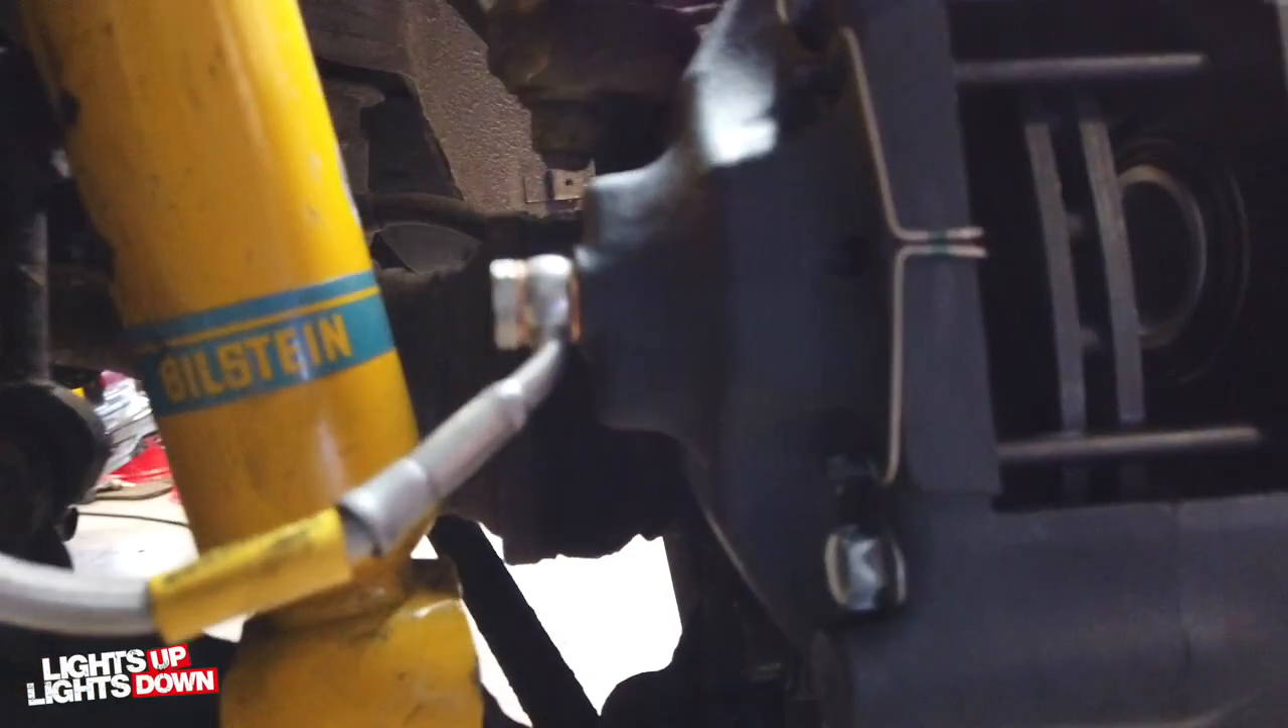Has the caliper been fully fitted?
Yes.